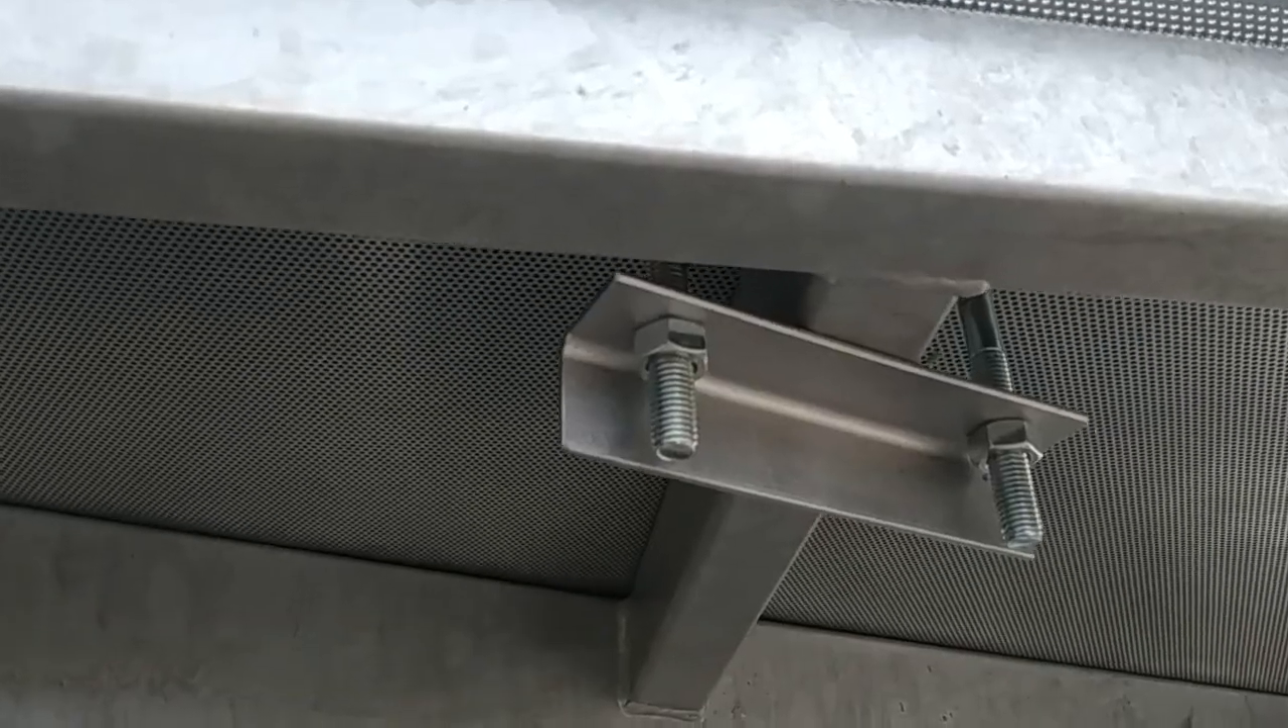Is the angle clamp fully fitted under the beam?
Yes.